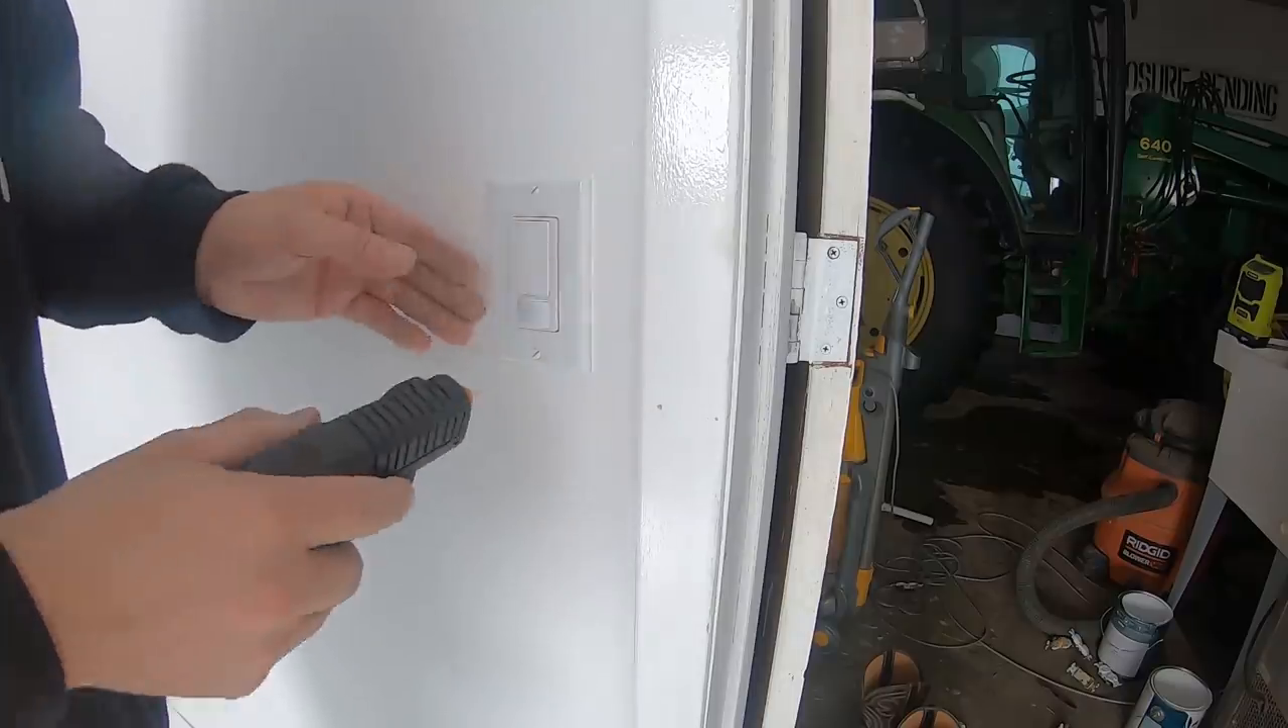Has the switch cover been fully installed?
Yes.